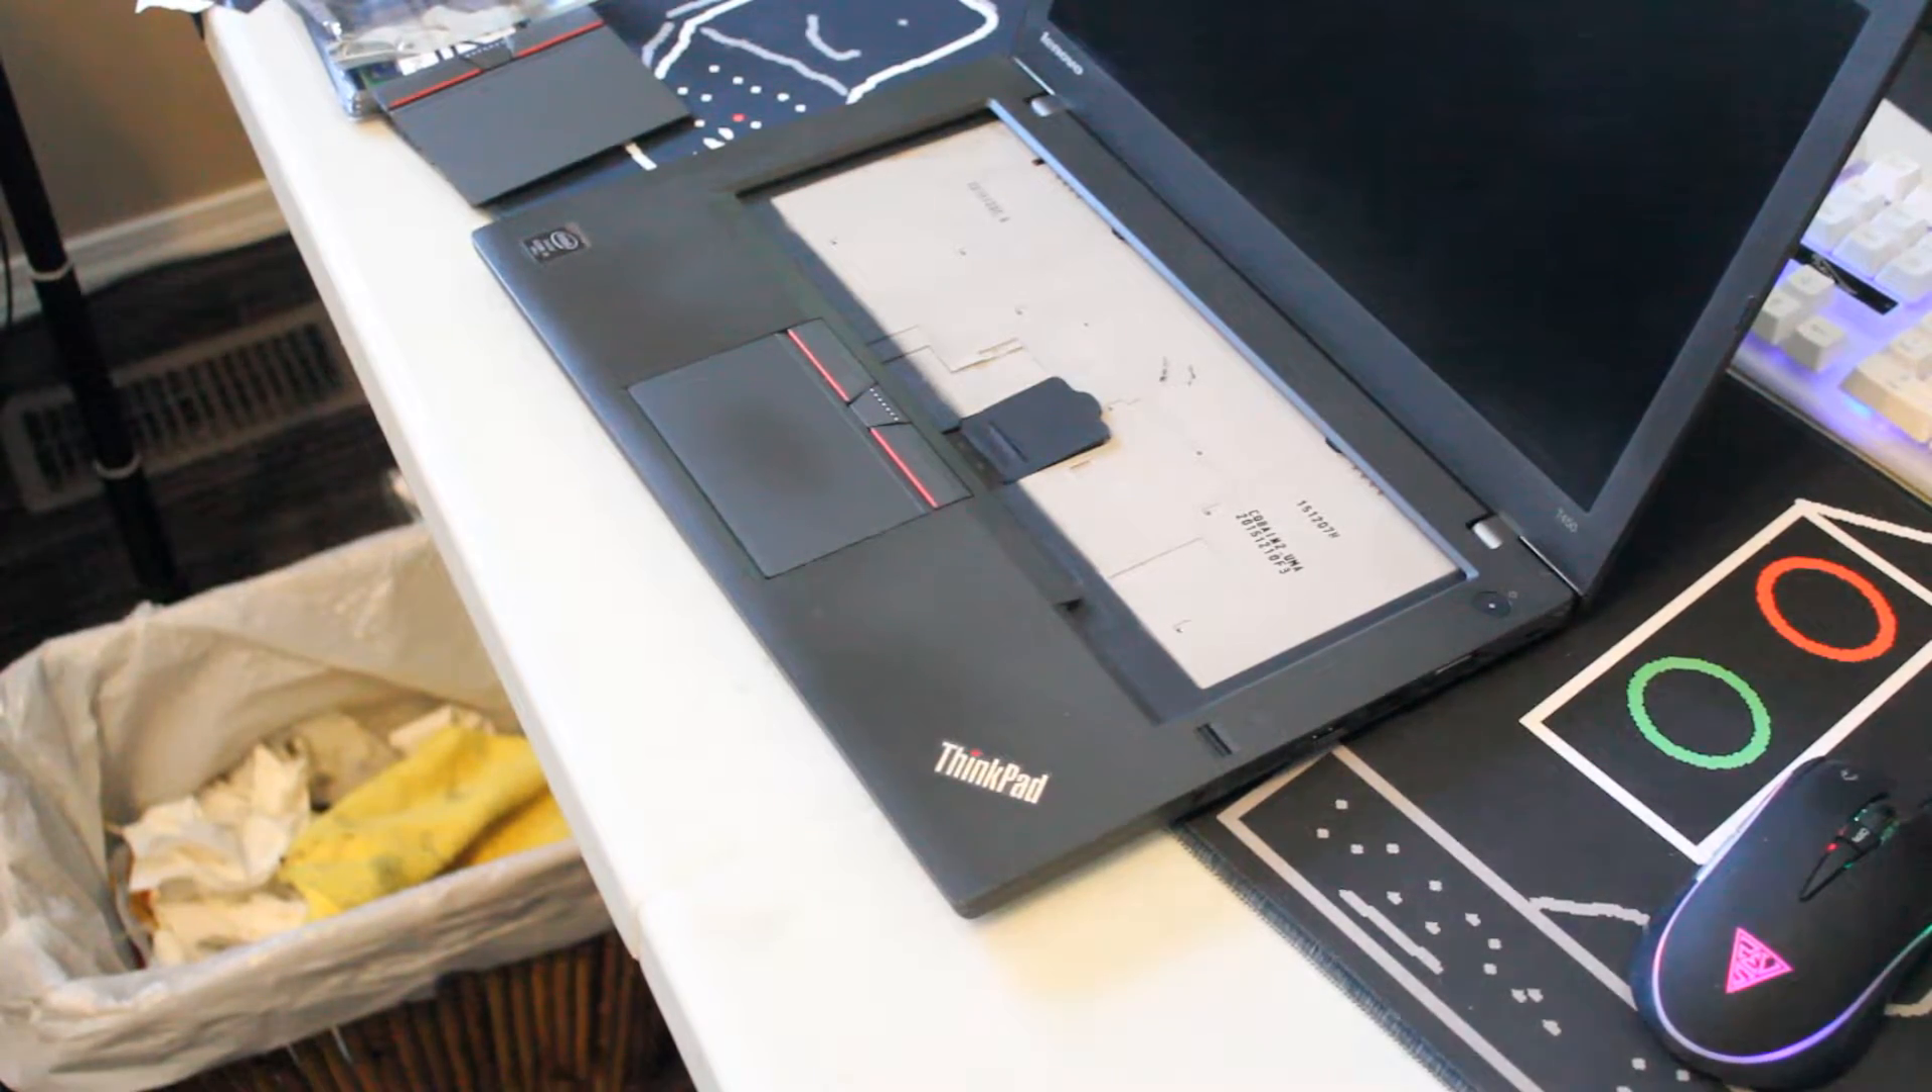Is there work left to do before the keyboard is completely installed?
Yes.